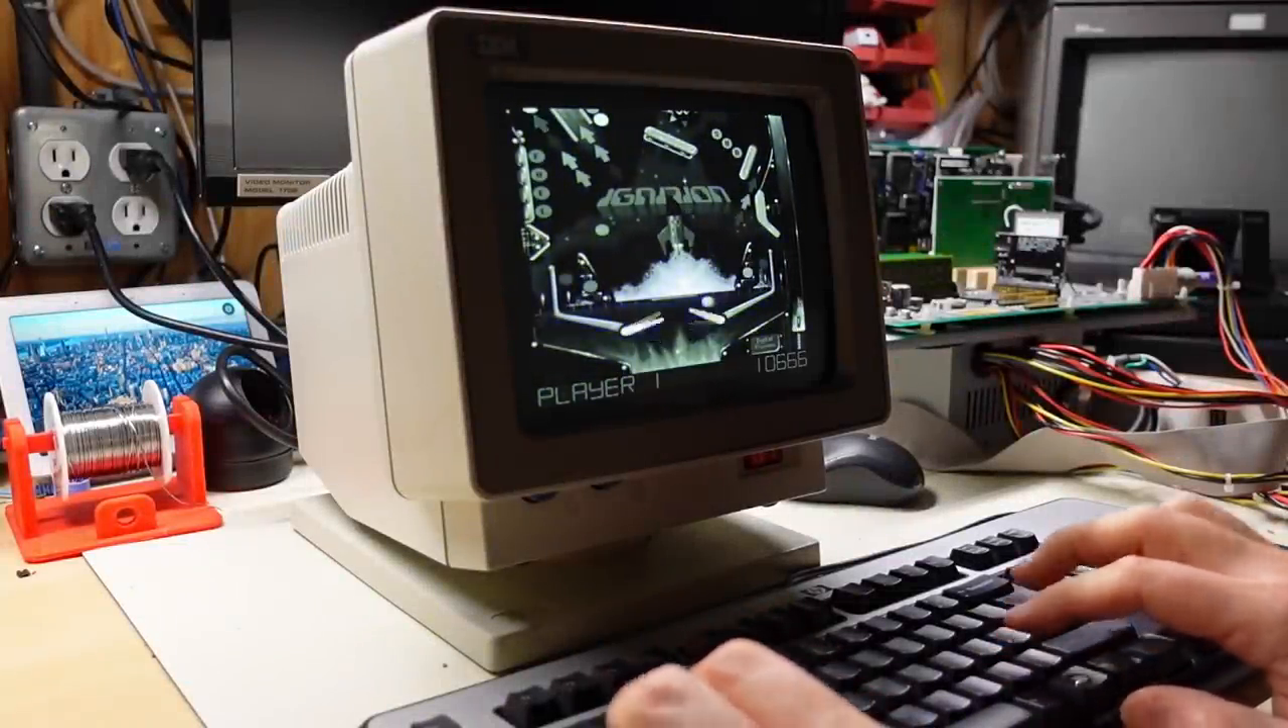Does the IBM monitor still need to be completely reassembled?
No.